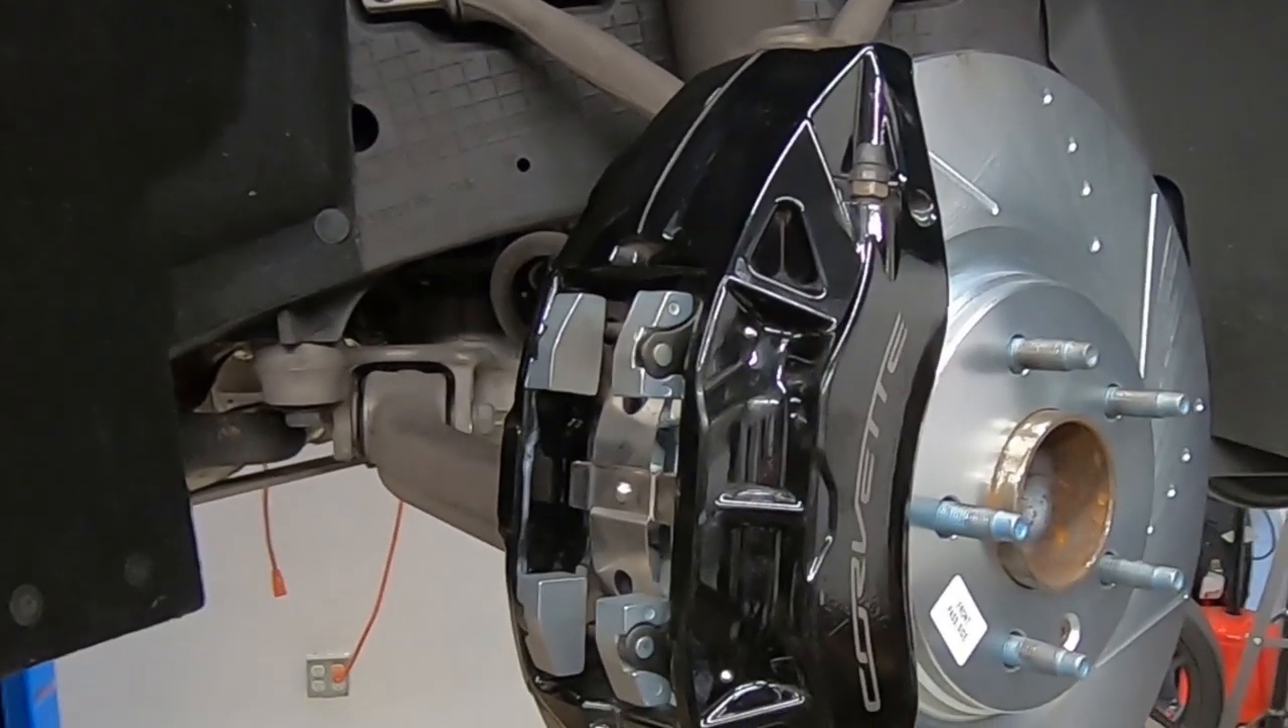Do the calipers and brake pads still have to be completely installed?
No.